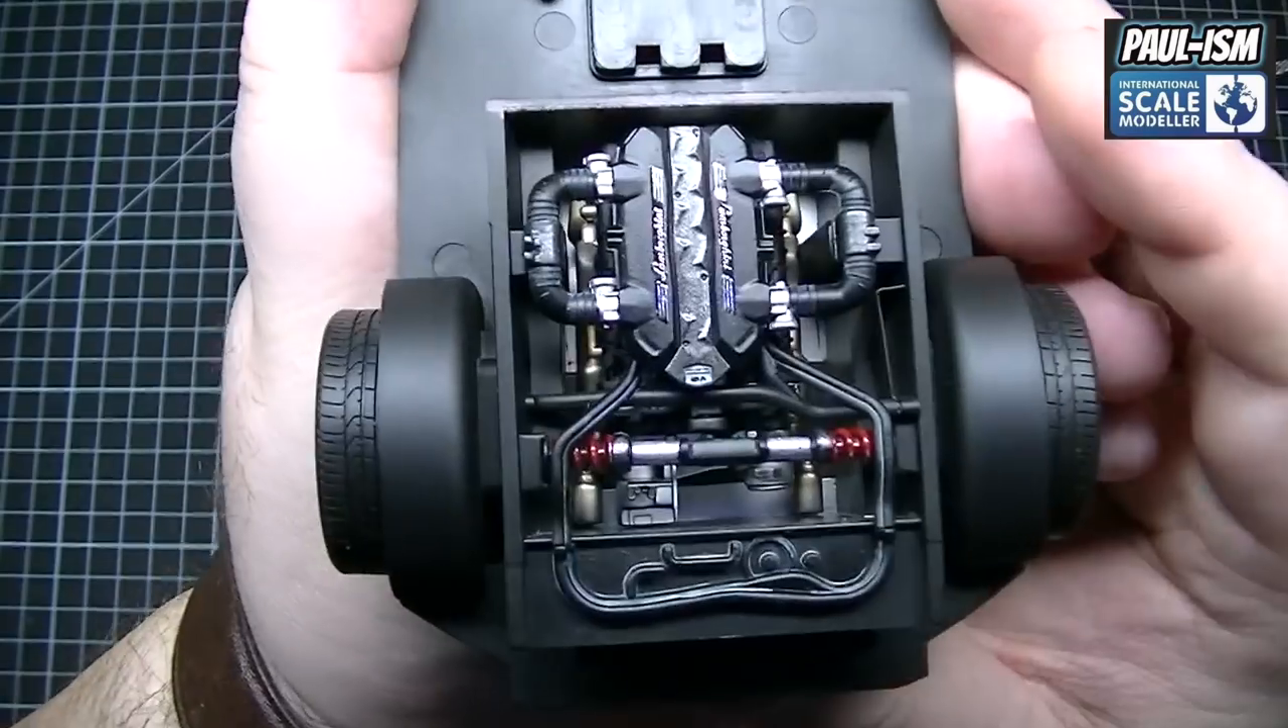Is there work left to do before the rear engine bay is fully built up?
No.